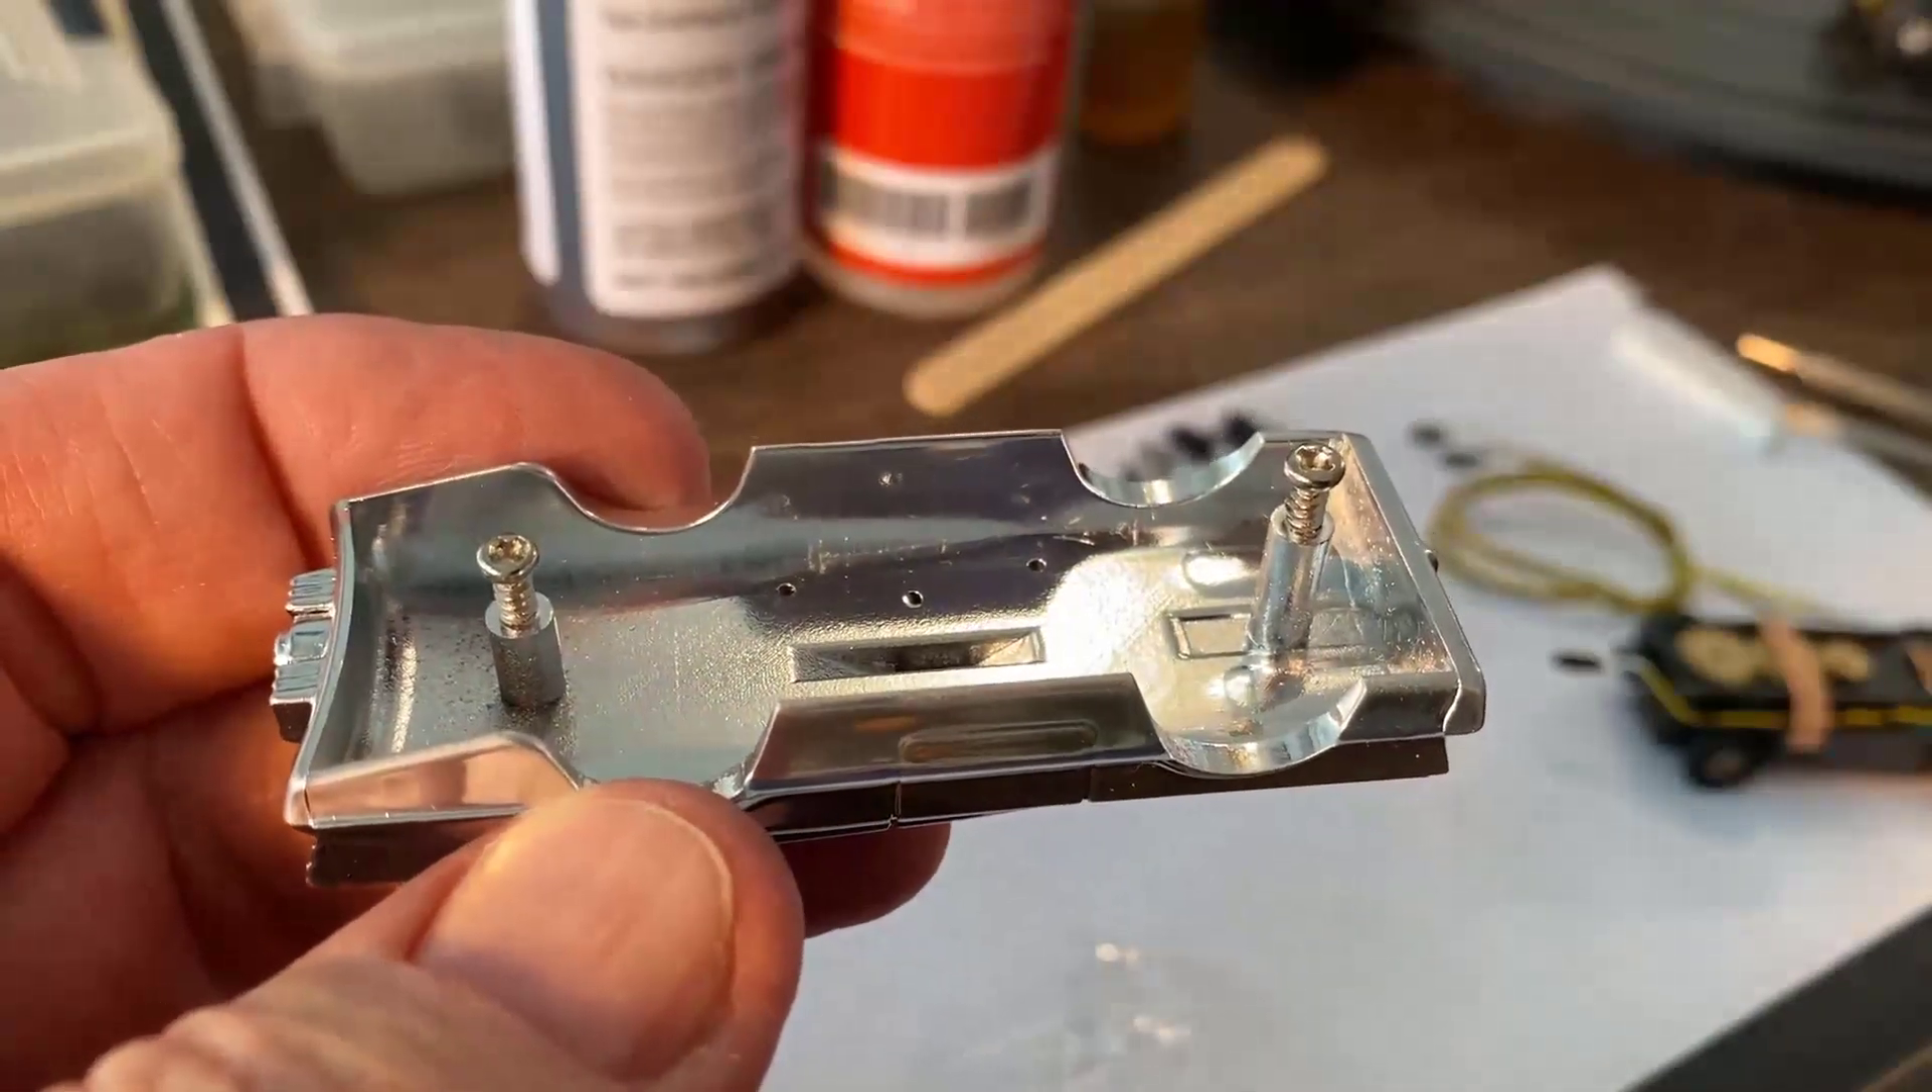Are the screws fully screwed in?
No.